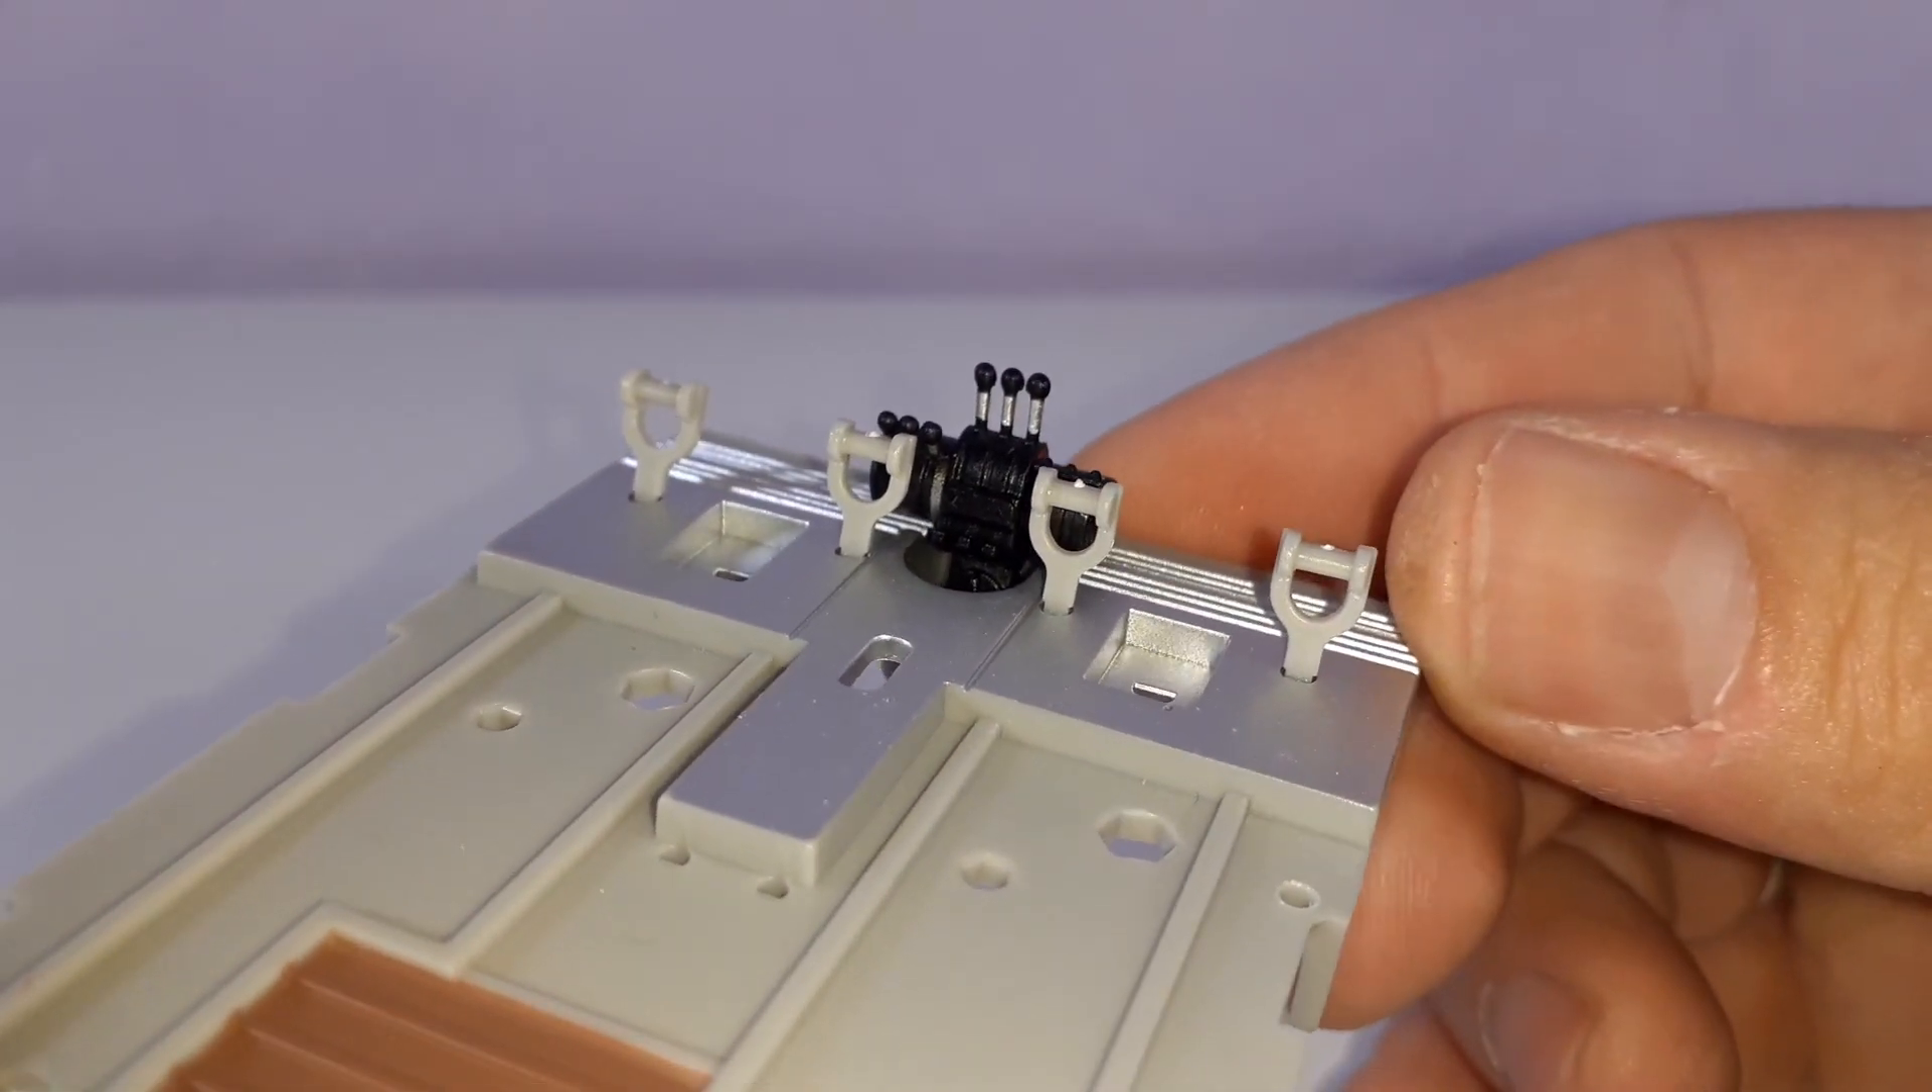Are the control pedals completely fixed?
Yes.